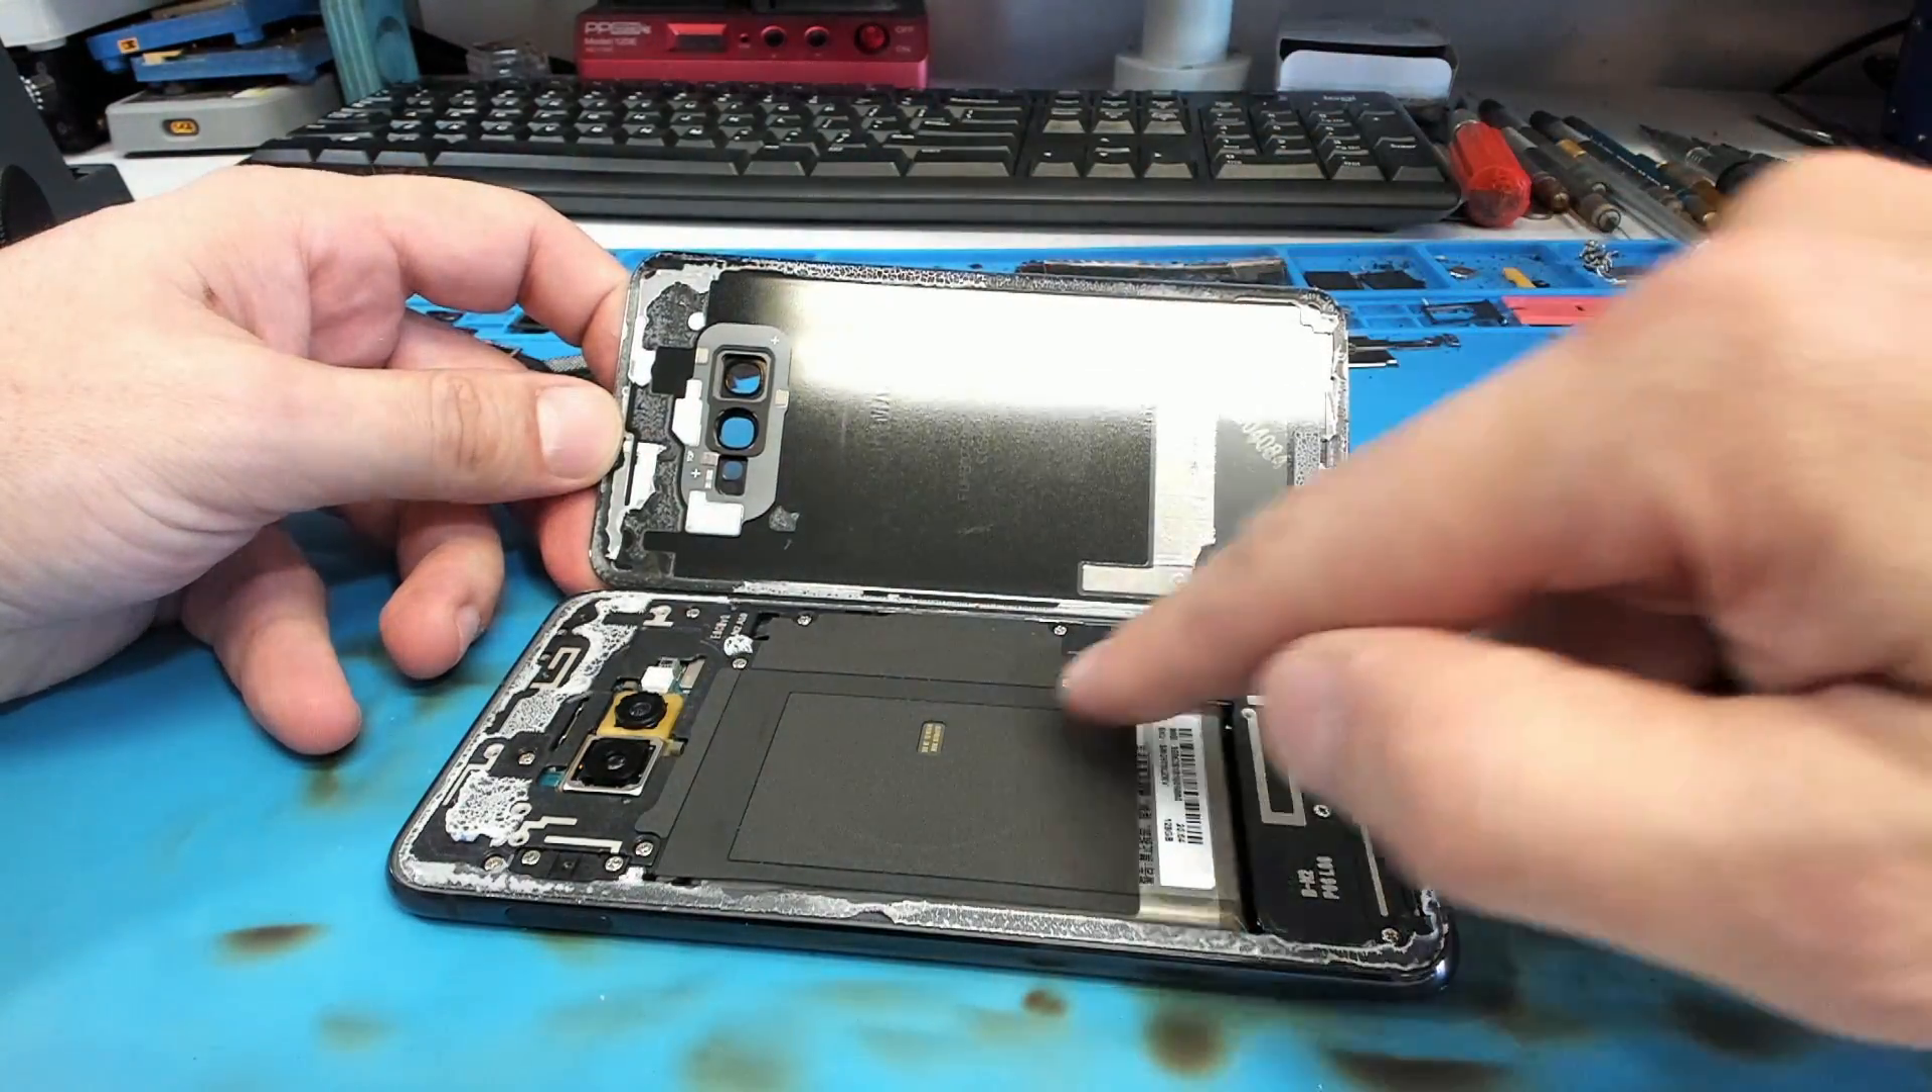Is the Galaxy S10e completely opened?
Yes.